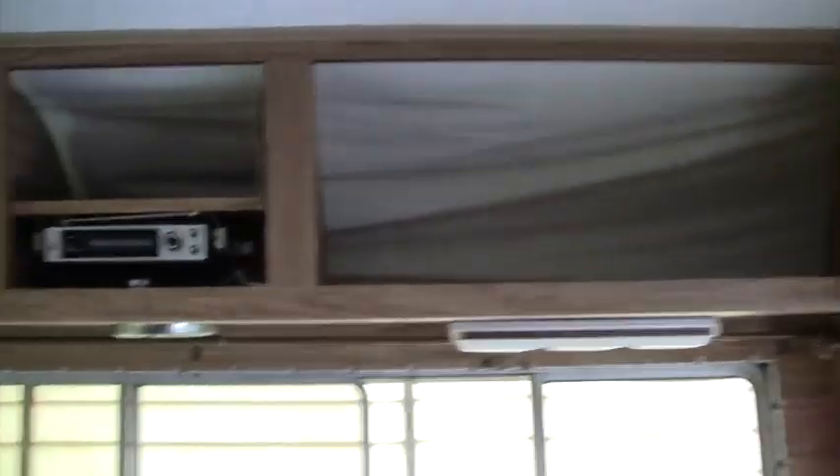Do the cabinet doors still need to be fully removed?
No.